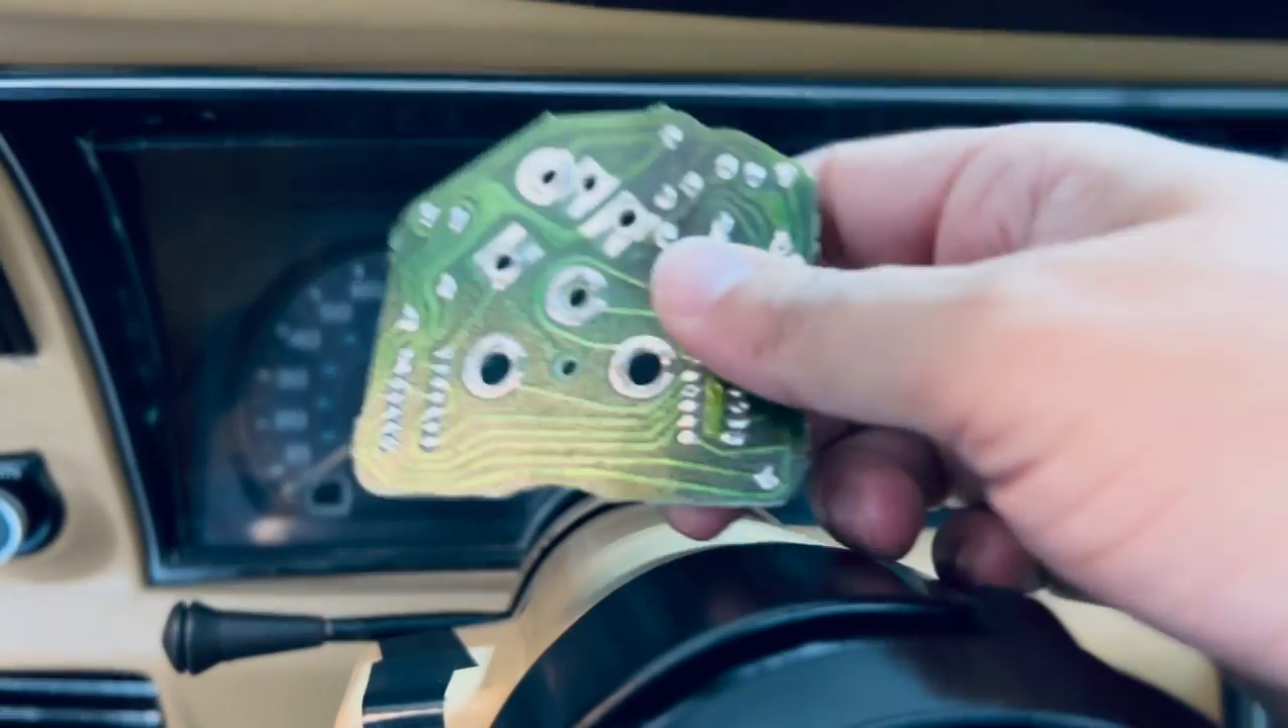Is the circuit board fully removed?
Yes.